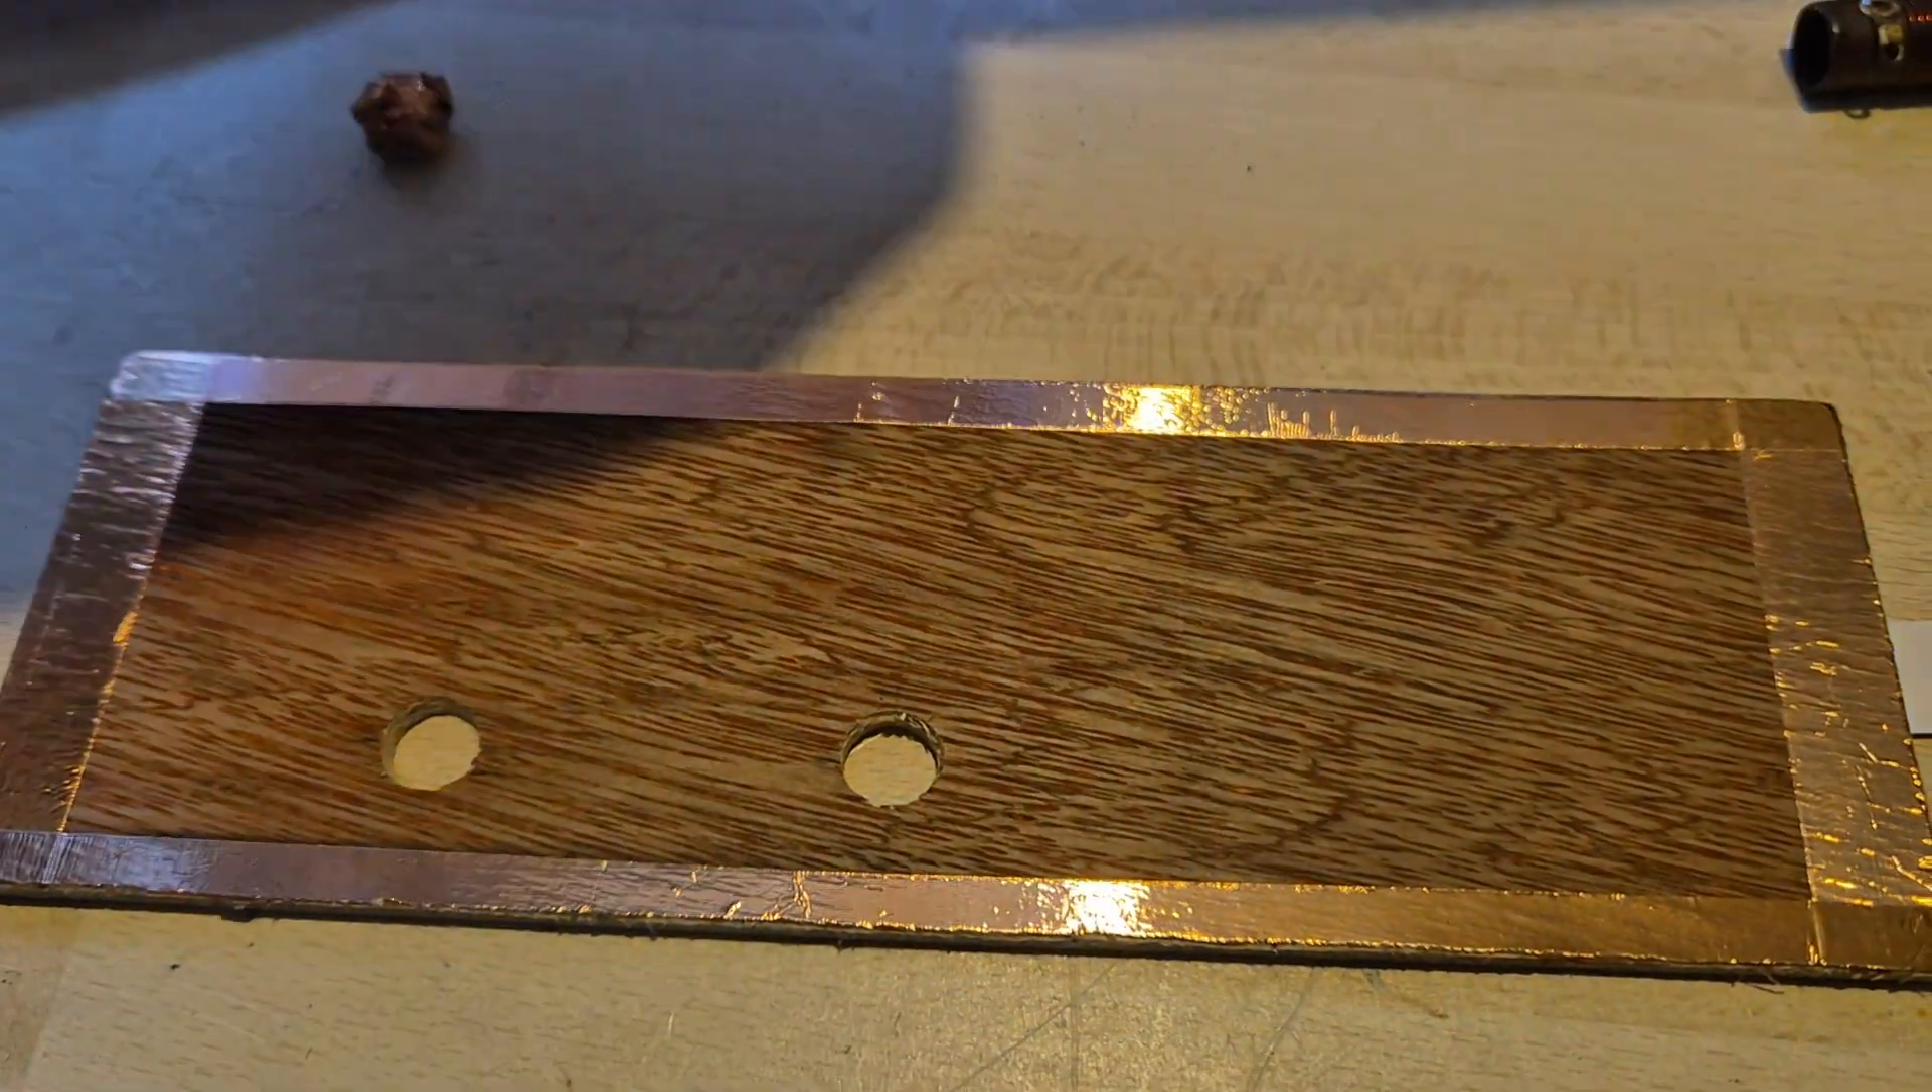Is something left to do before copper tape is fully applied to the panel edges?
No.